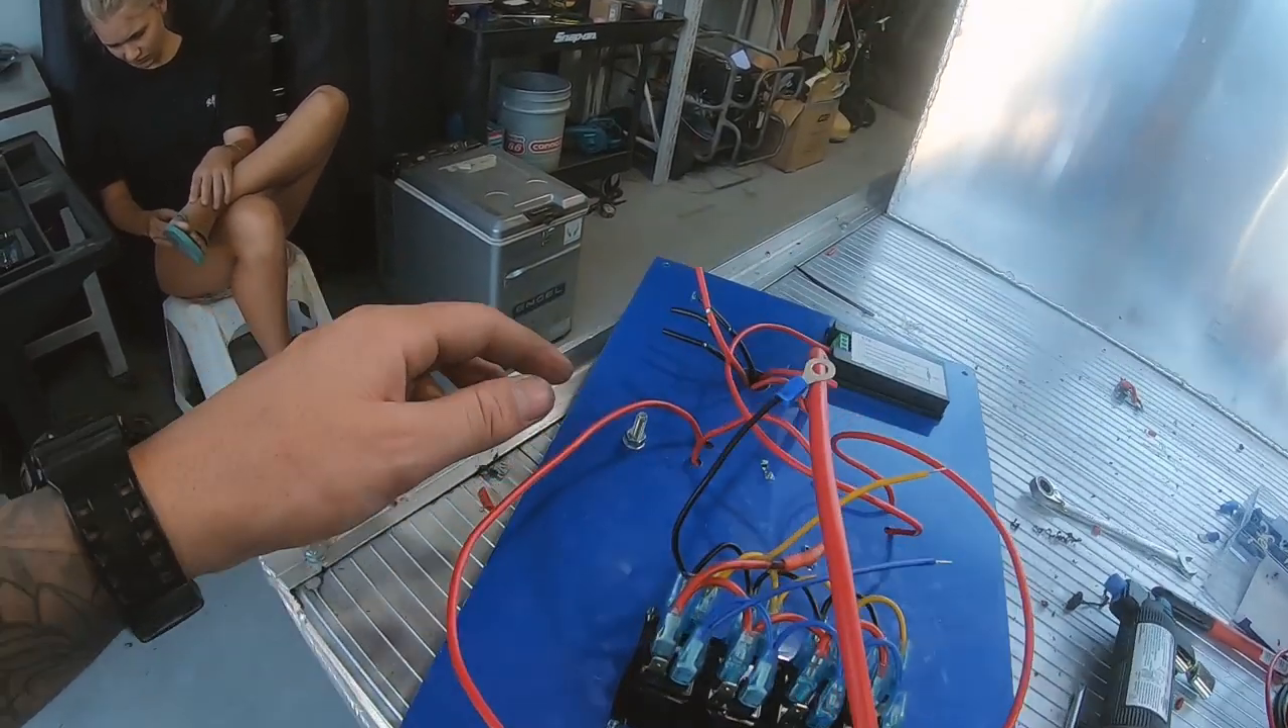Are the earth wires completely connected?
No.